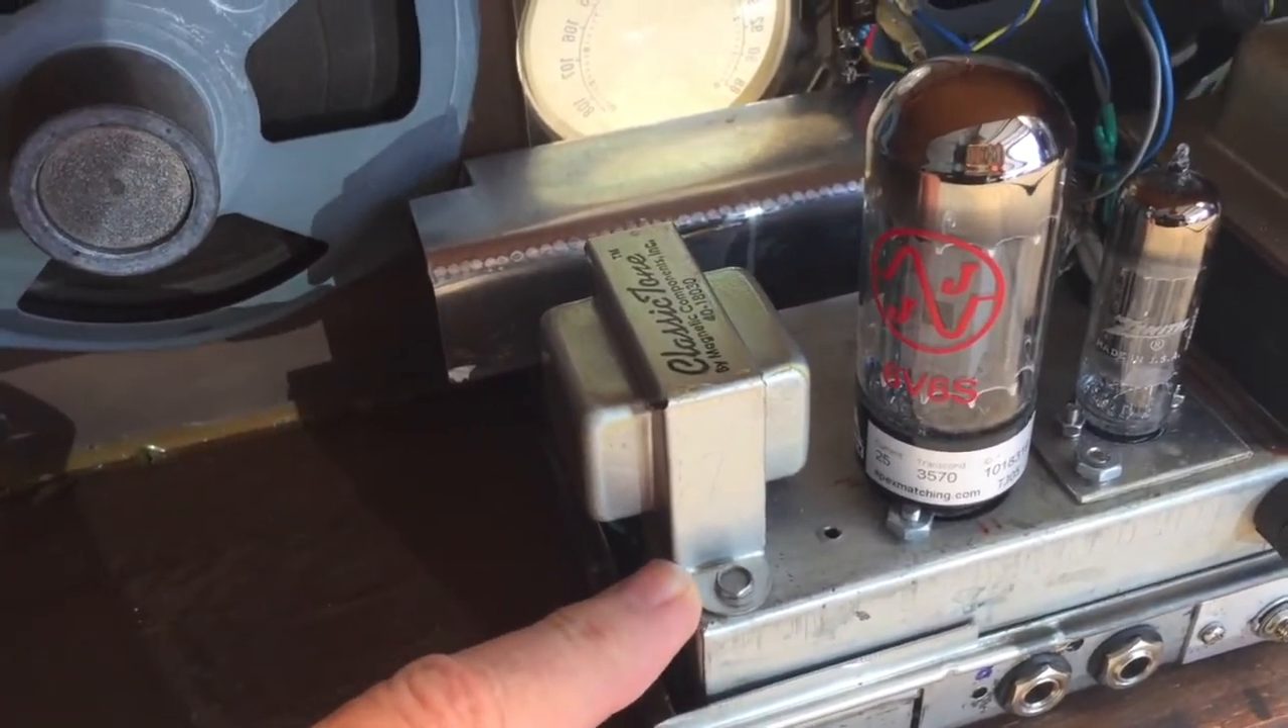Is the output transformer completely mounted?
Yes.